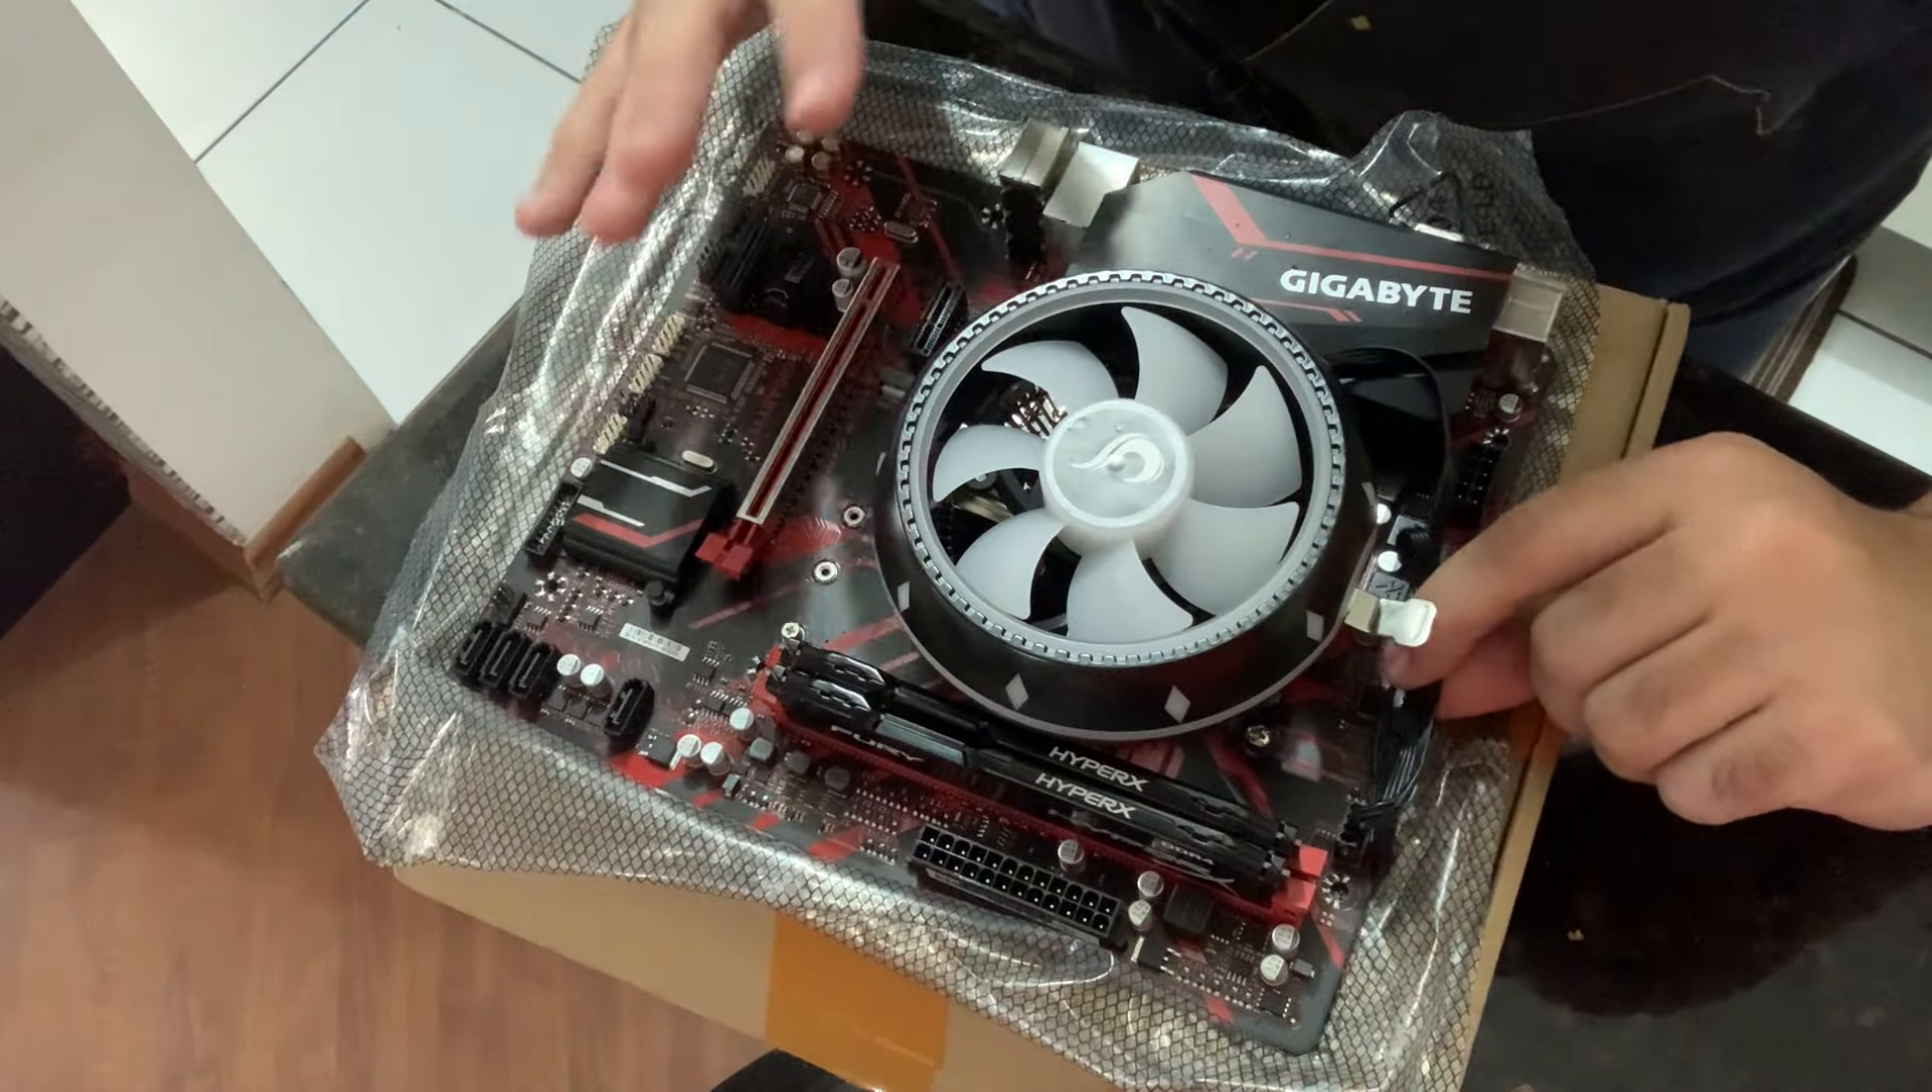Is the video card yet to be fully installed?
Yes.